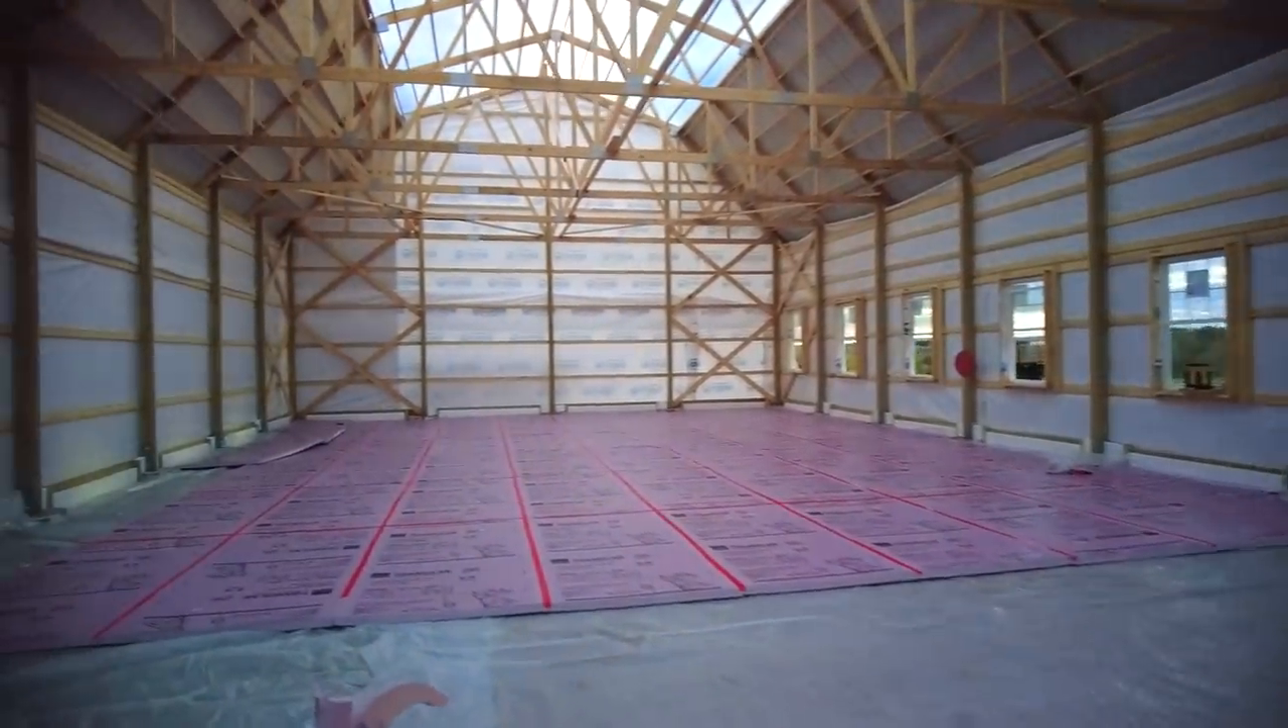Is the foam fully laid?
No.